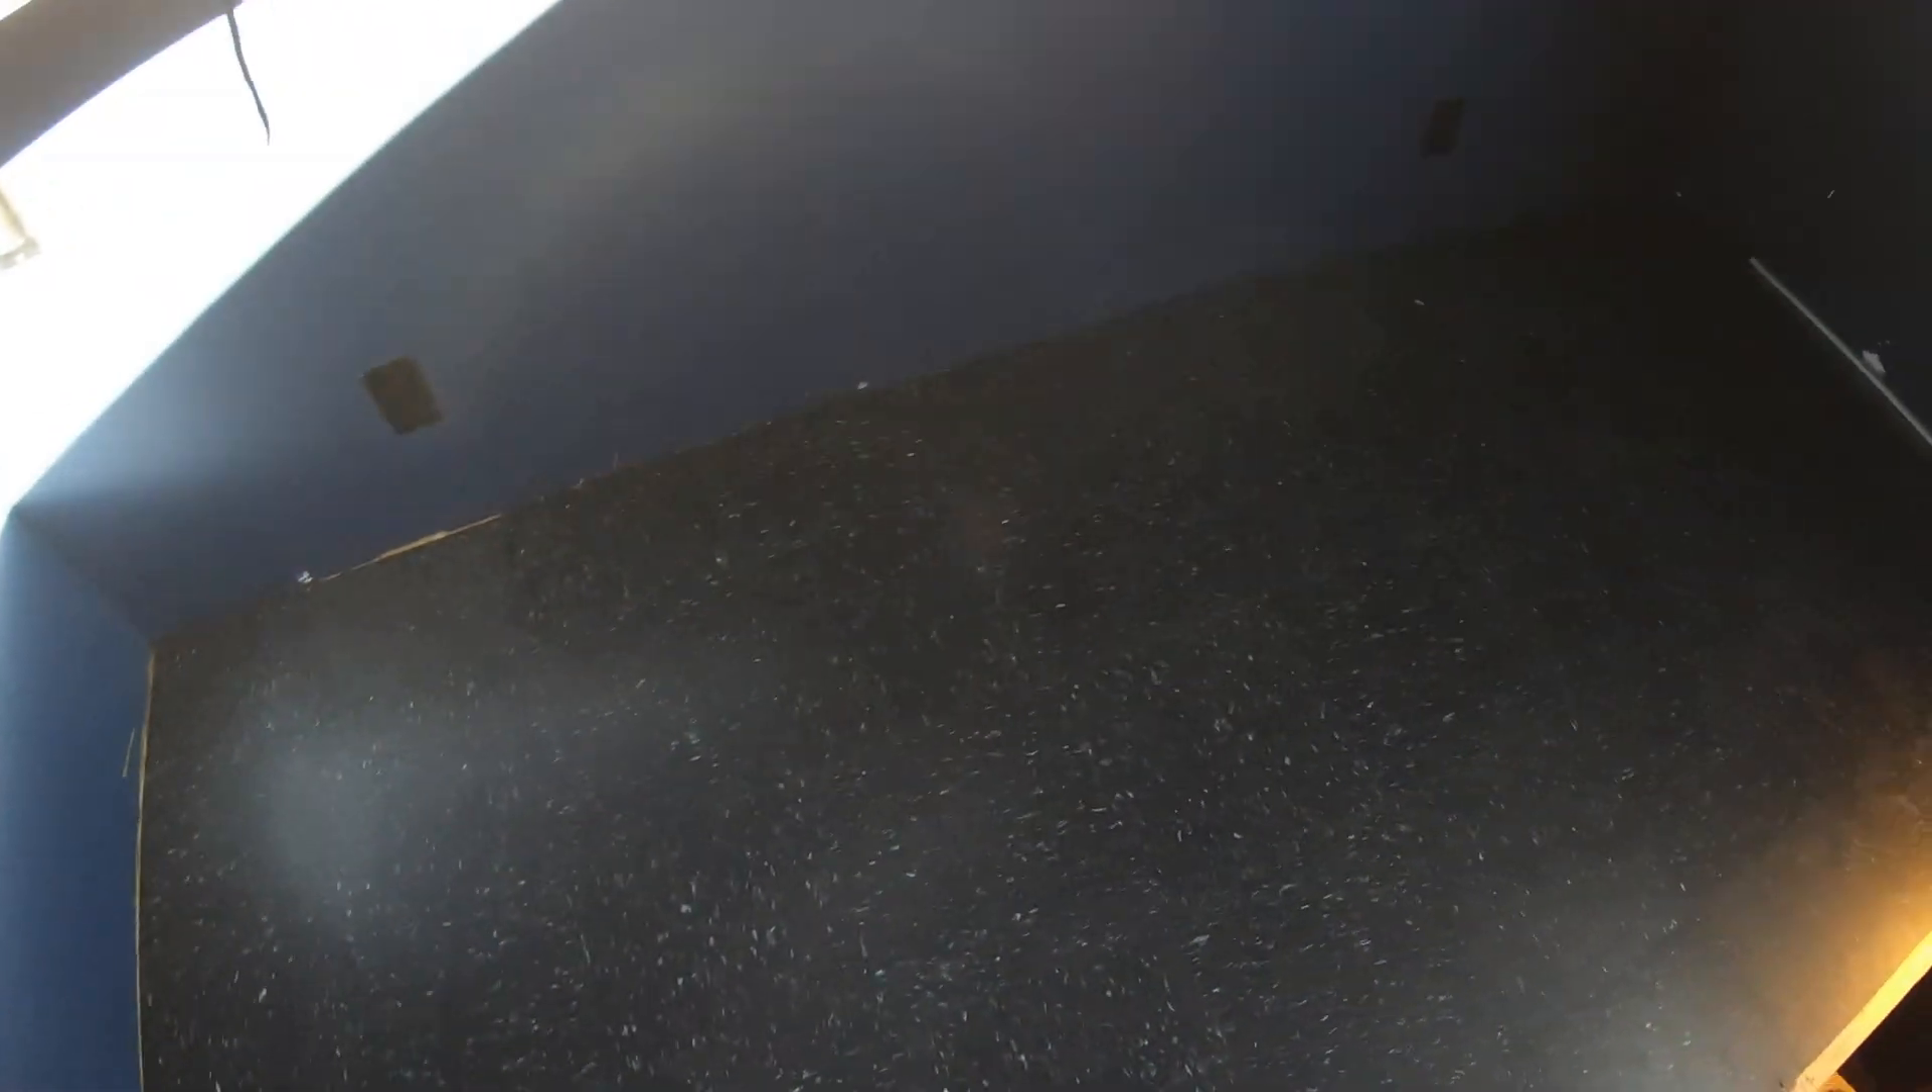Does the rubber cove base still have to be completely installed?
Yes.